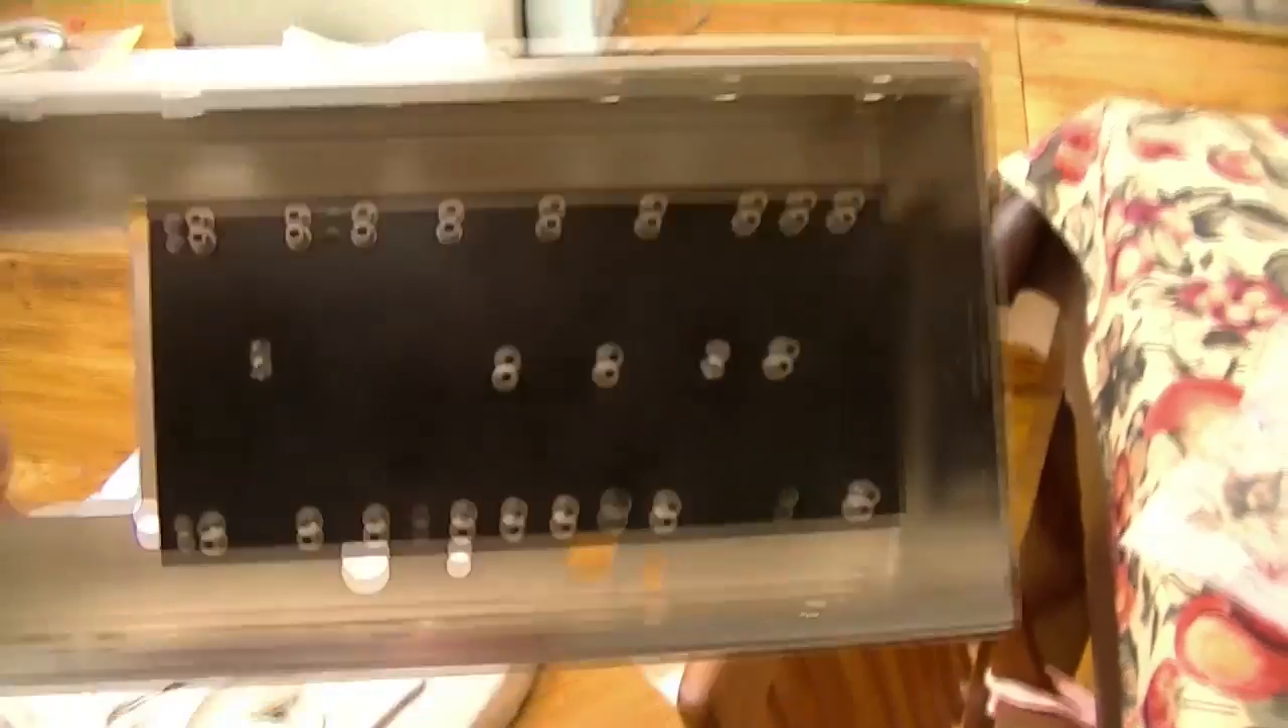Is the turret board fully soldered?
No.